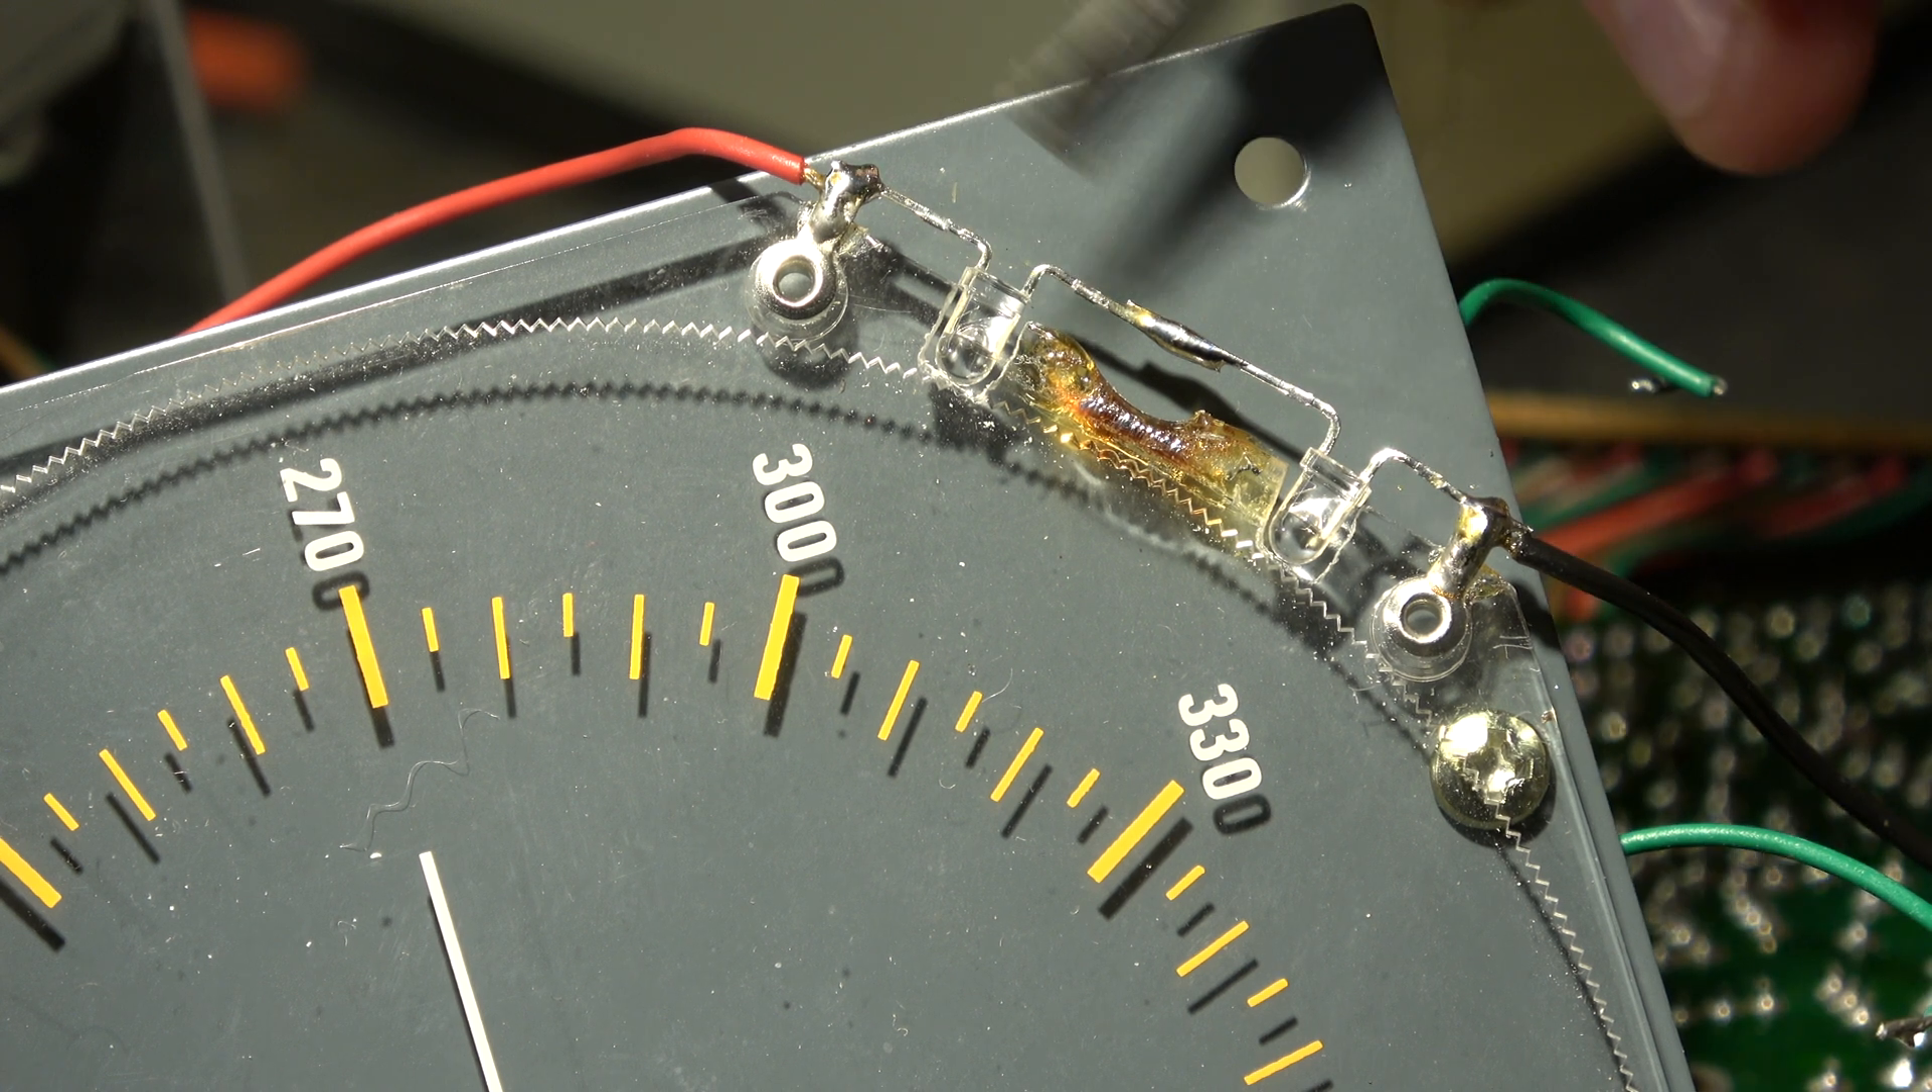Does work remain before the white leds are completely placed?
No.